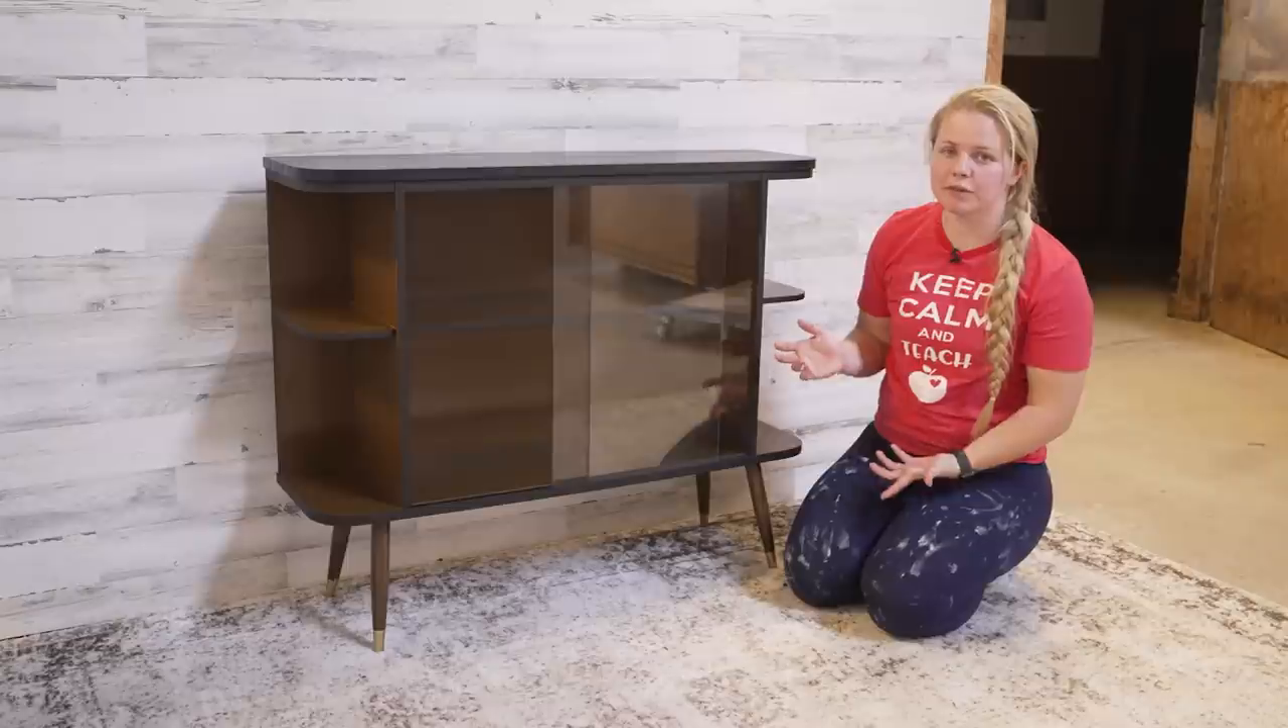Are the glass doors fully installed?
Yes.